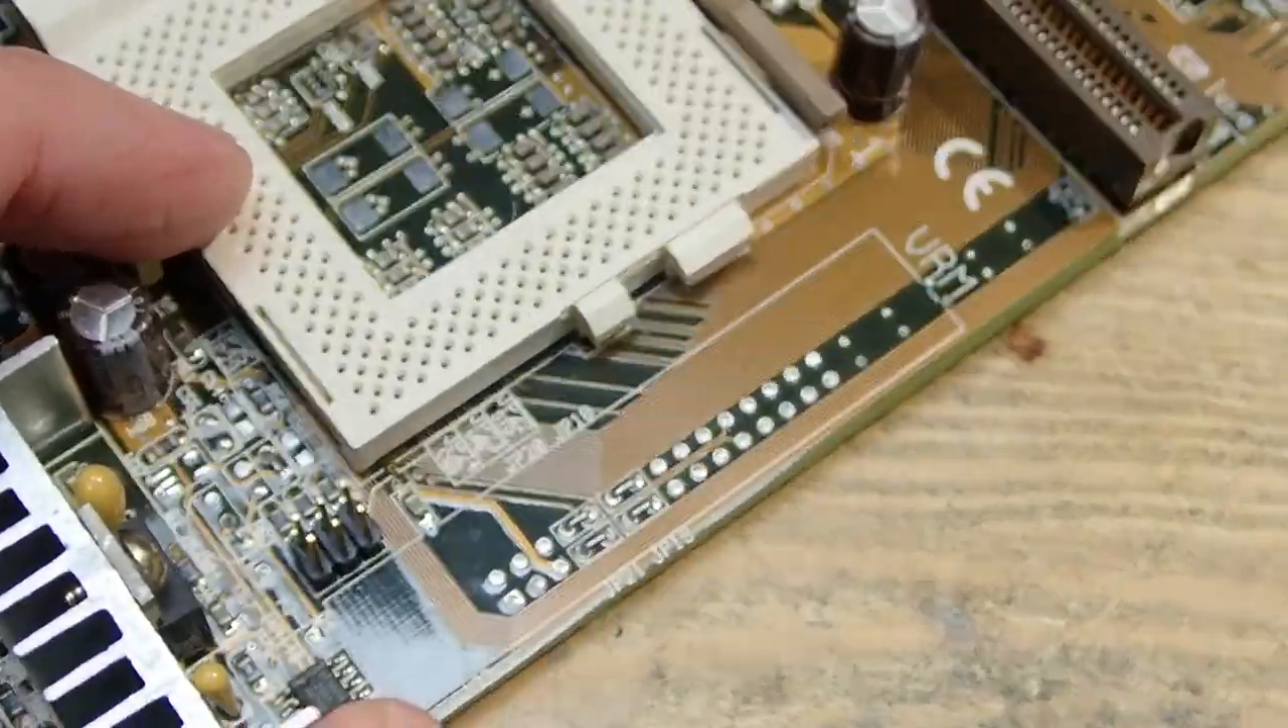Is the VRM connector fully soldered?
No.